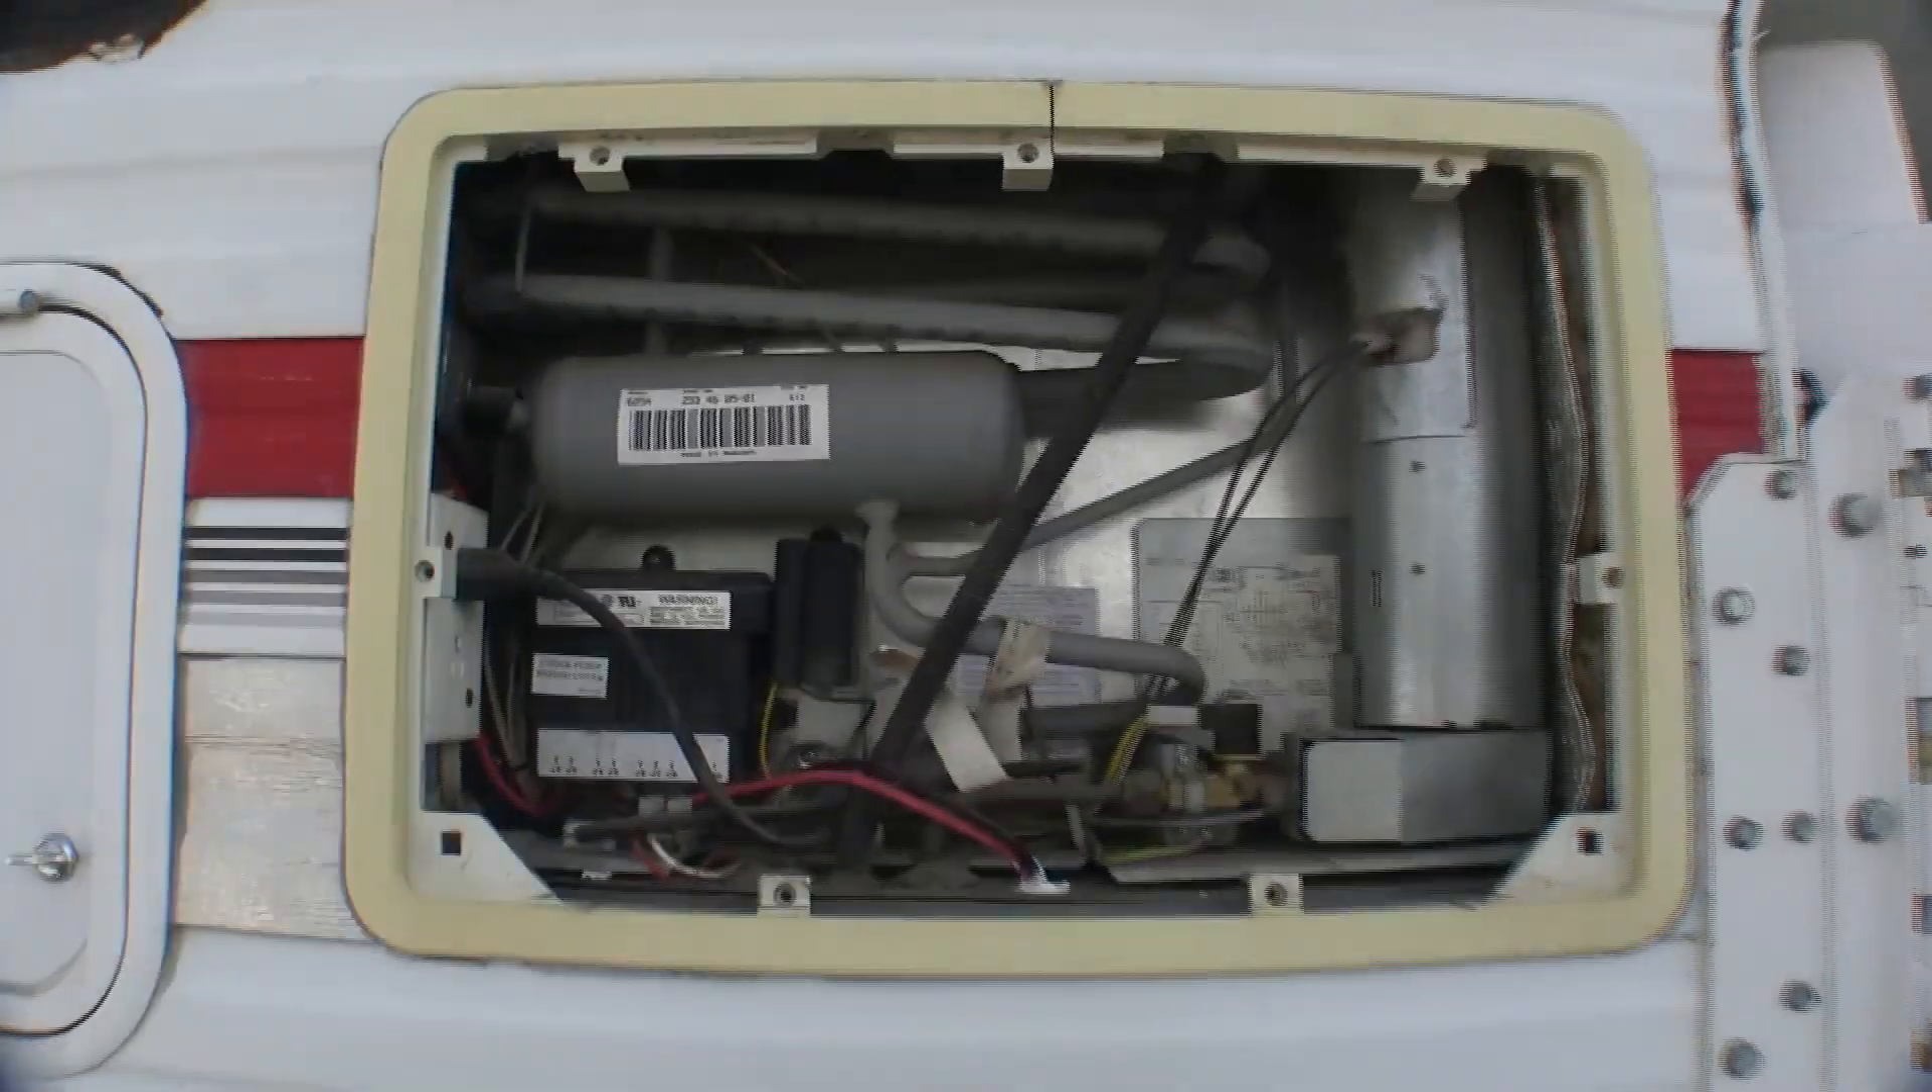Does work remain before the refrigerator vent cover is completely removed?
No.